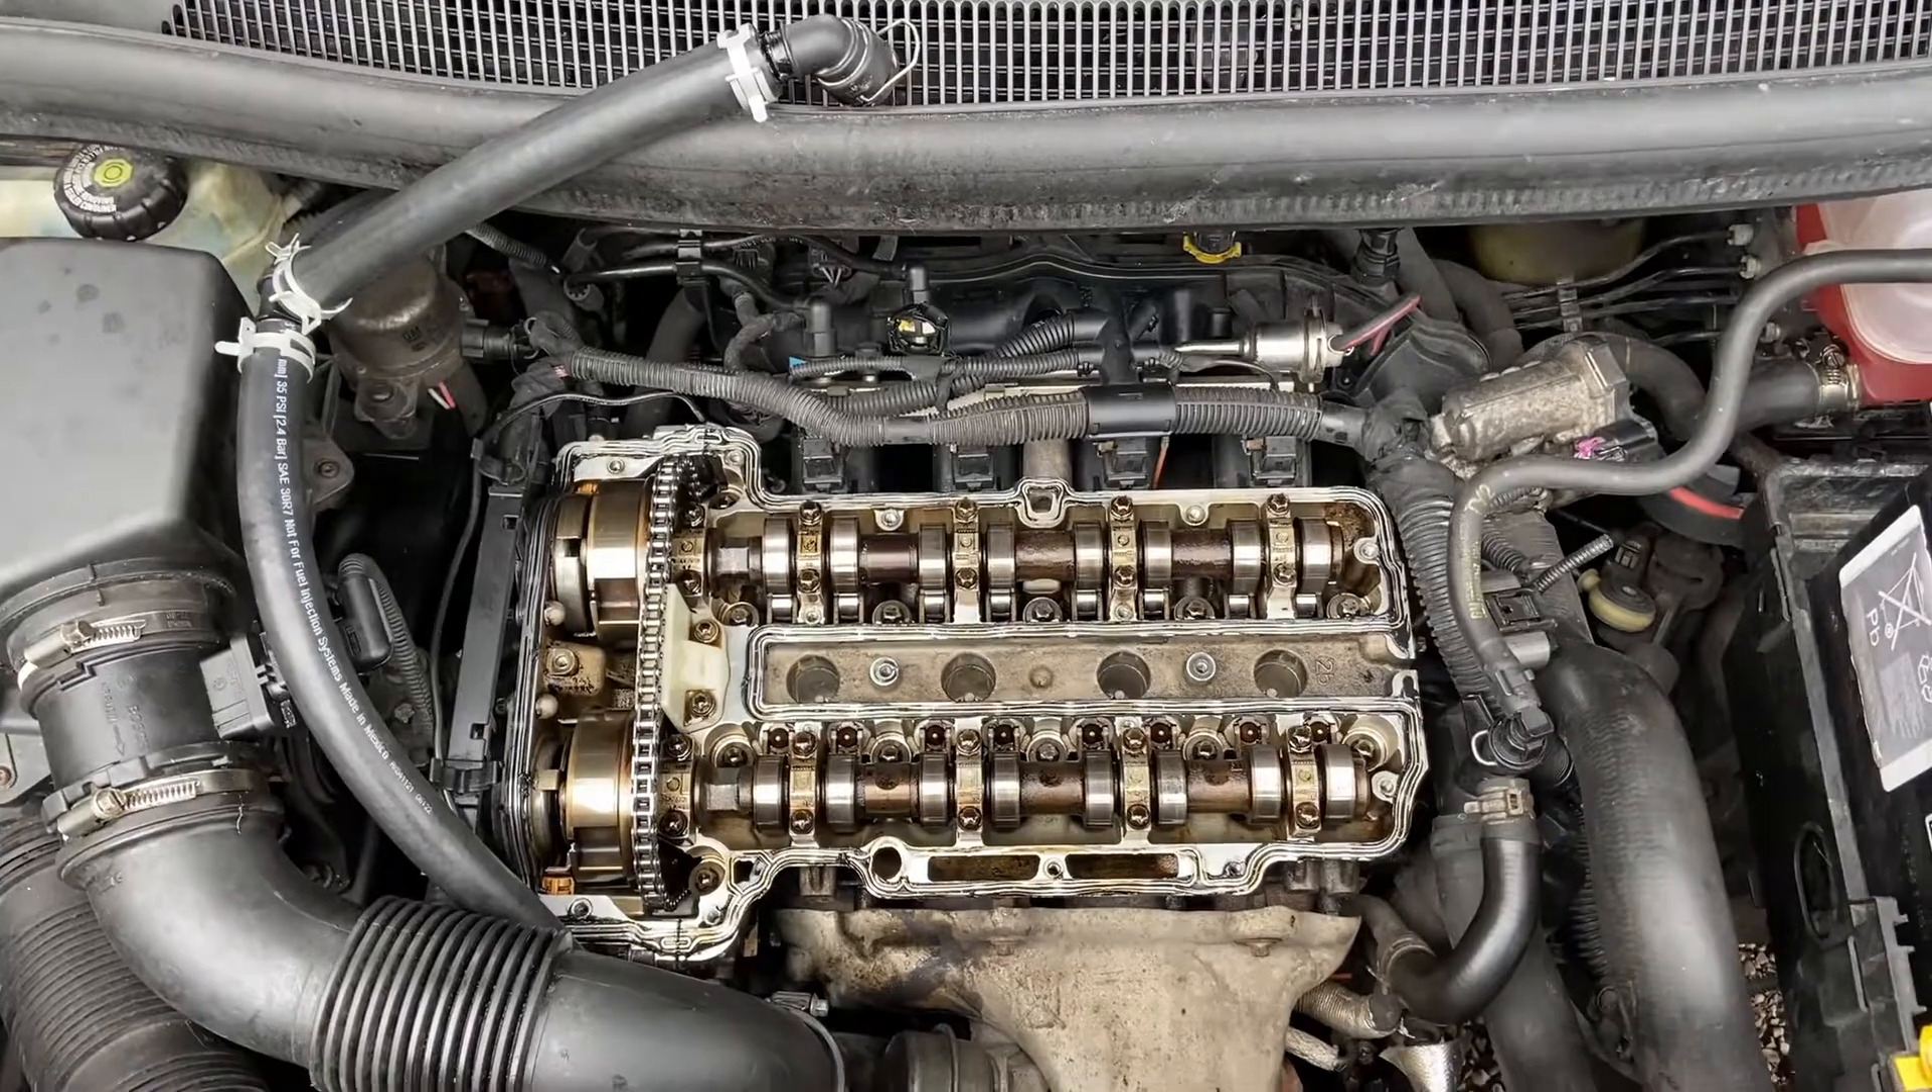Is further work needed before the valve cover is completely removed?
No.